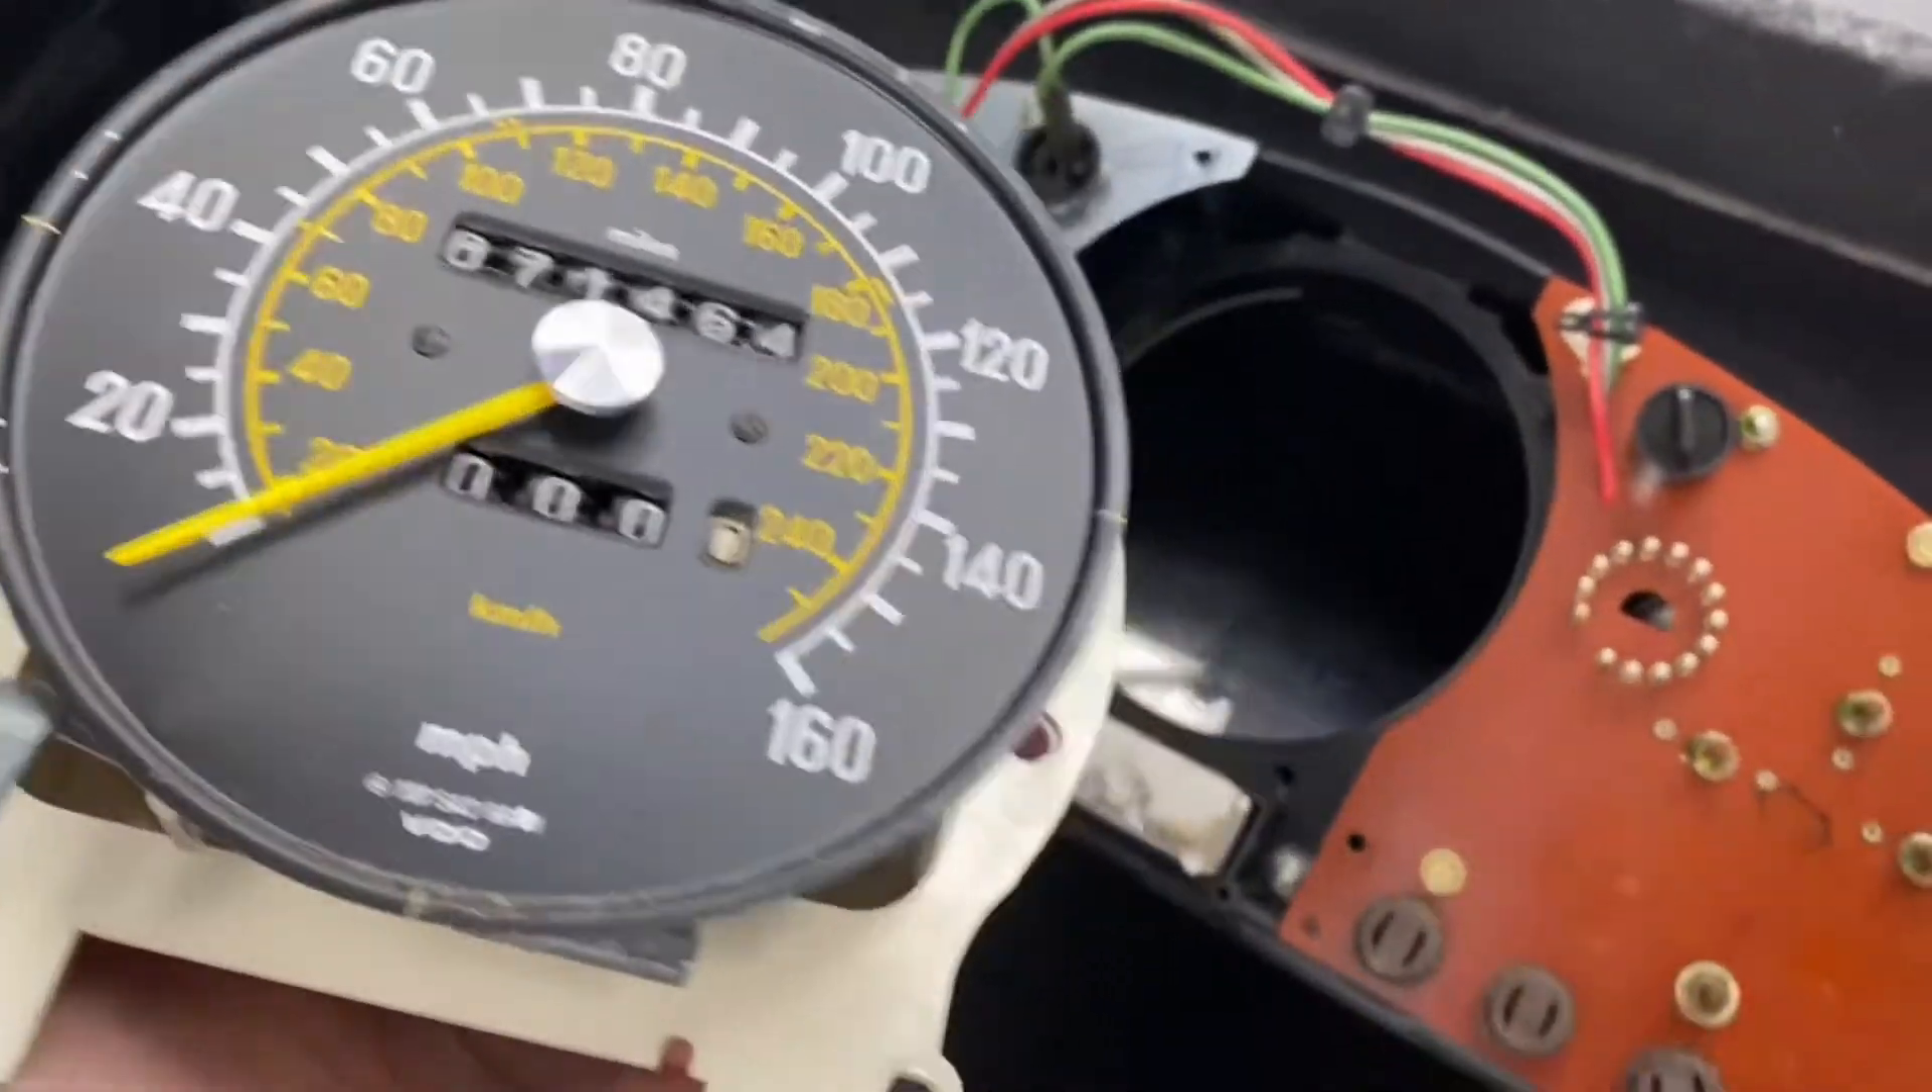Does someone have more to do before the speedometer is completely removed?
No.